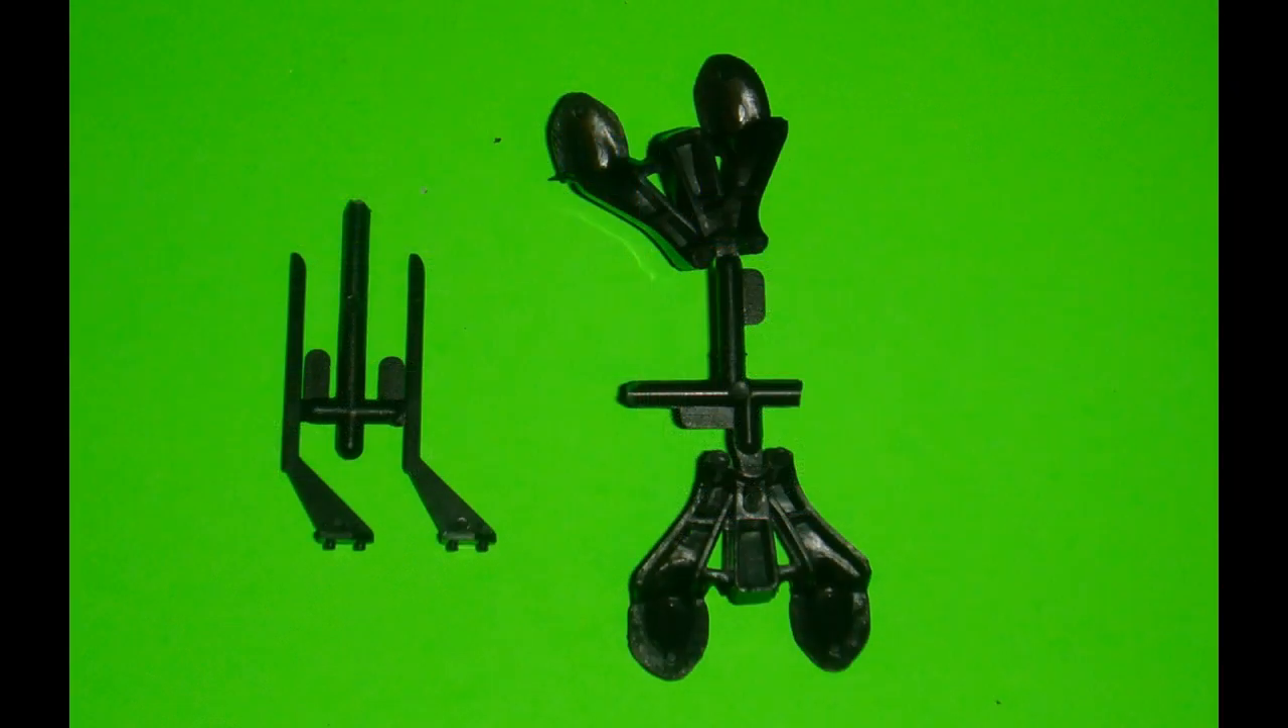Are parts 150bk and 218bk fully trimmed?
No.